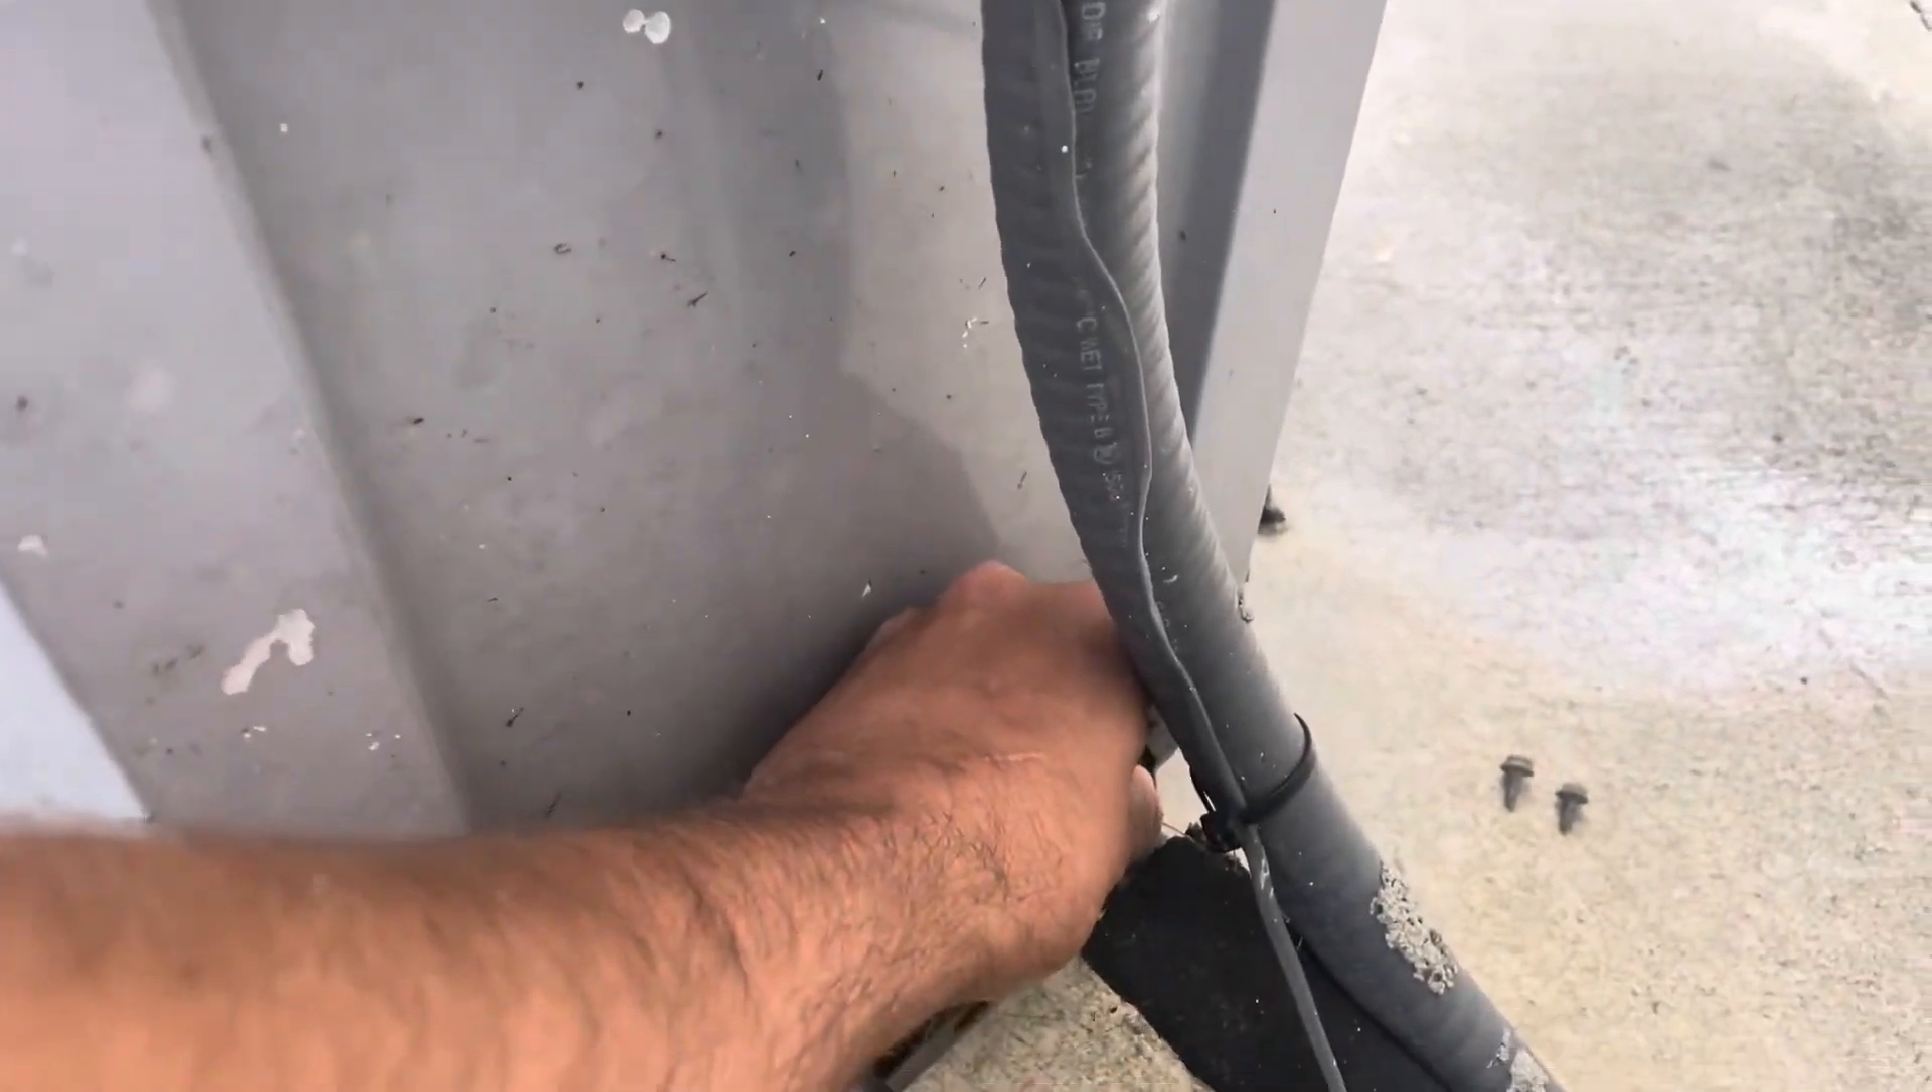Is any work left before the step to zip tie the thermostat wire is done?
No.